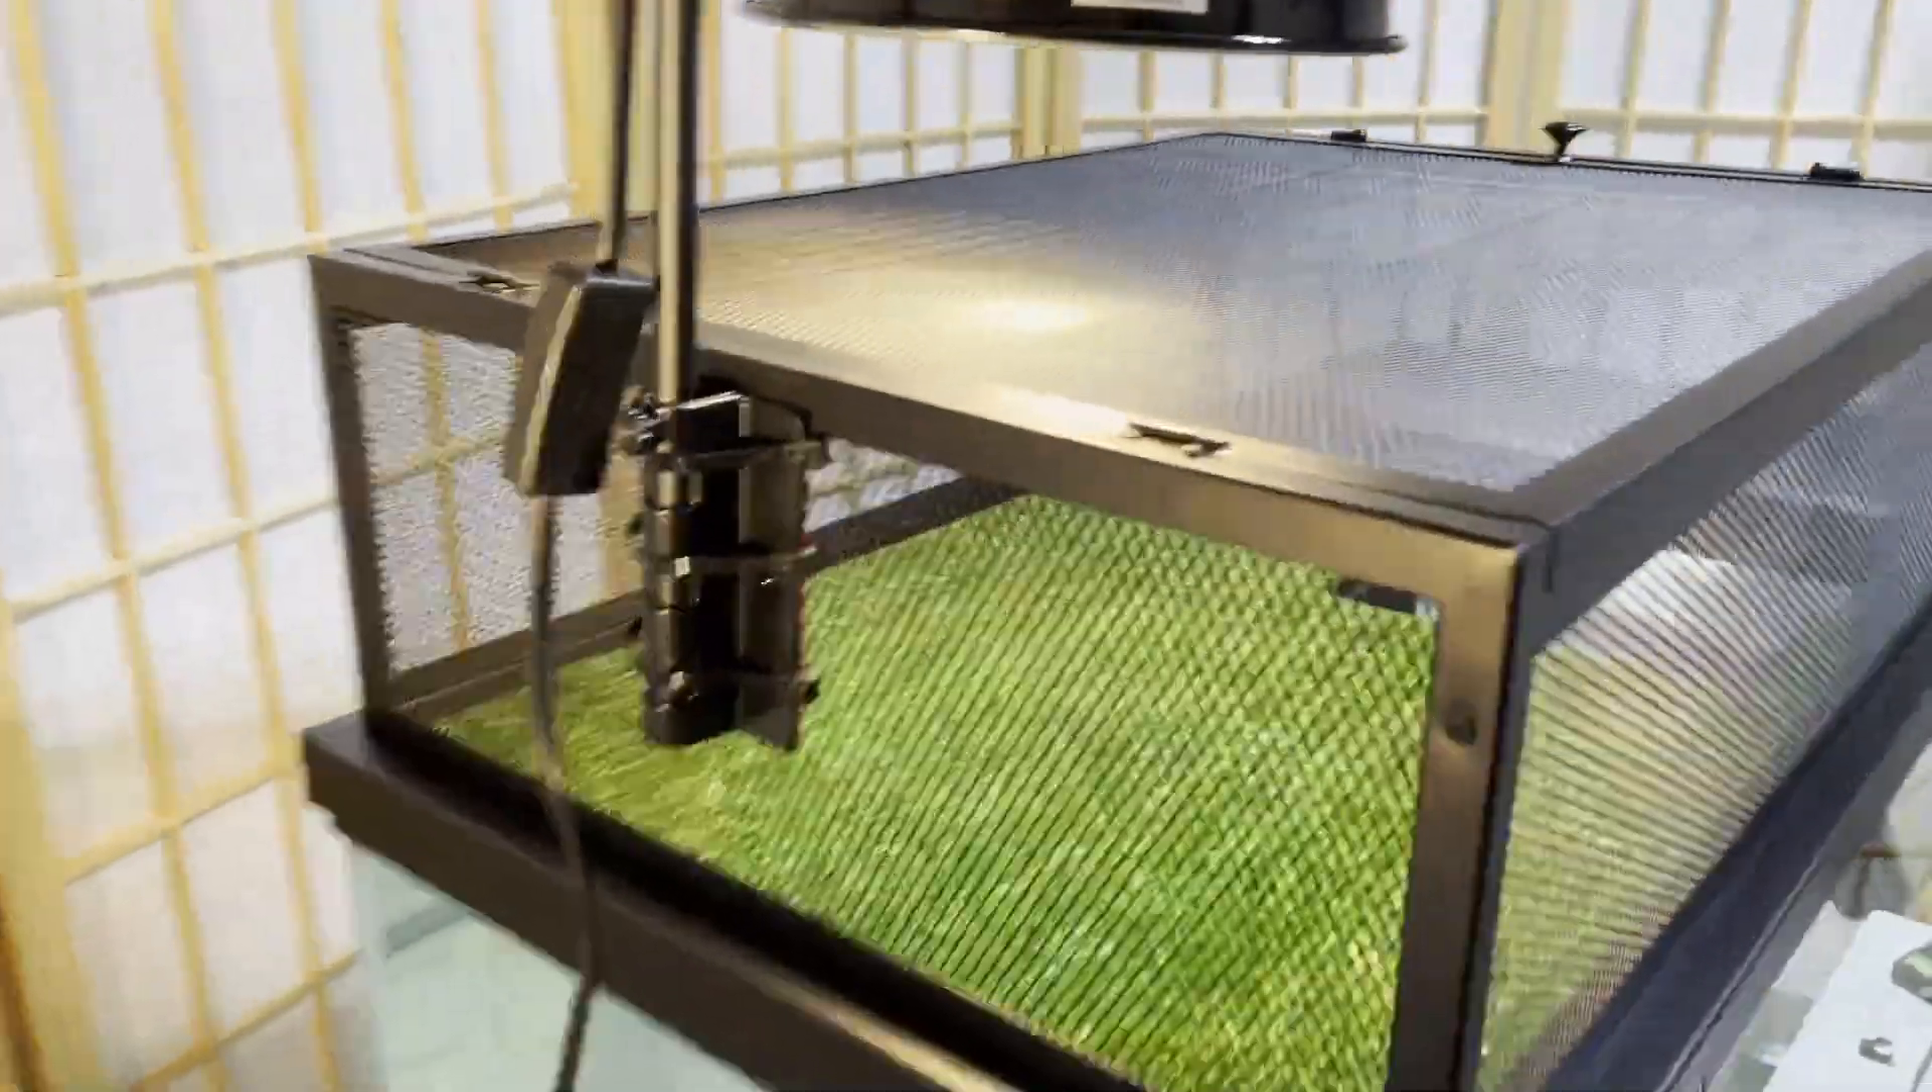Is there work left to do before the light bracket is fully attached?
No.